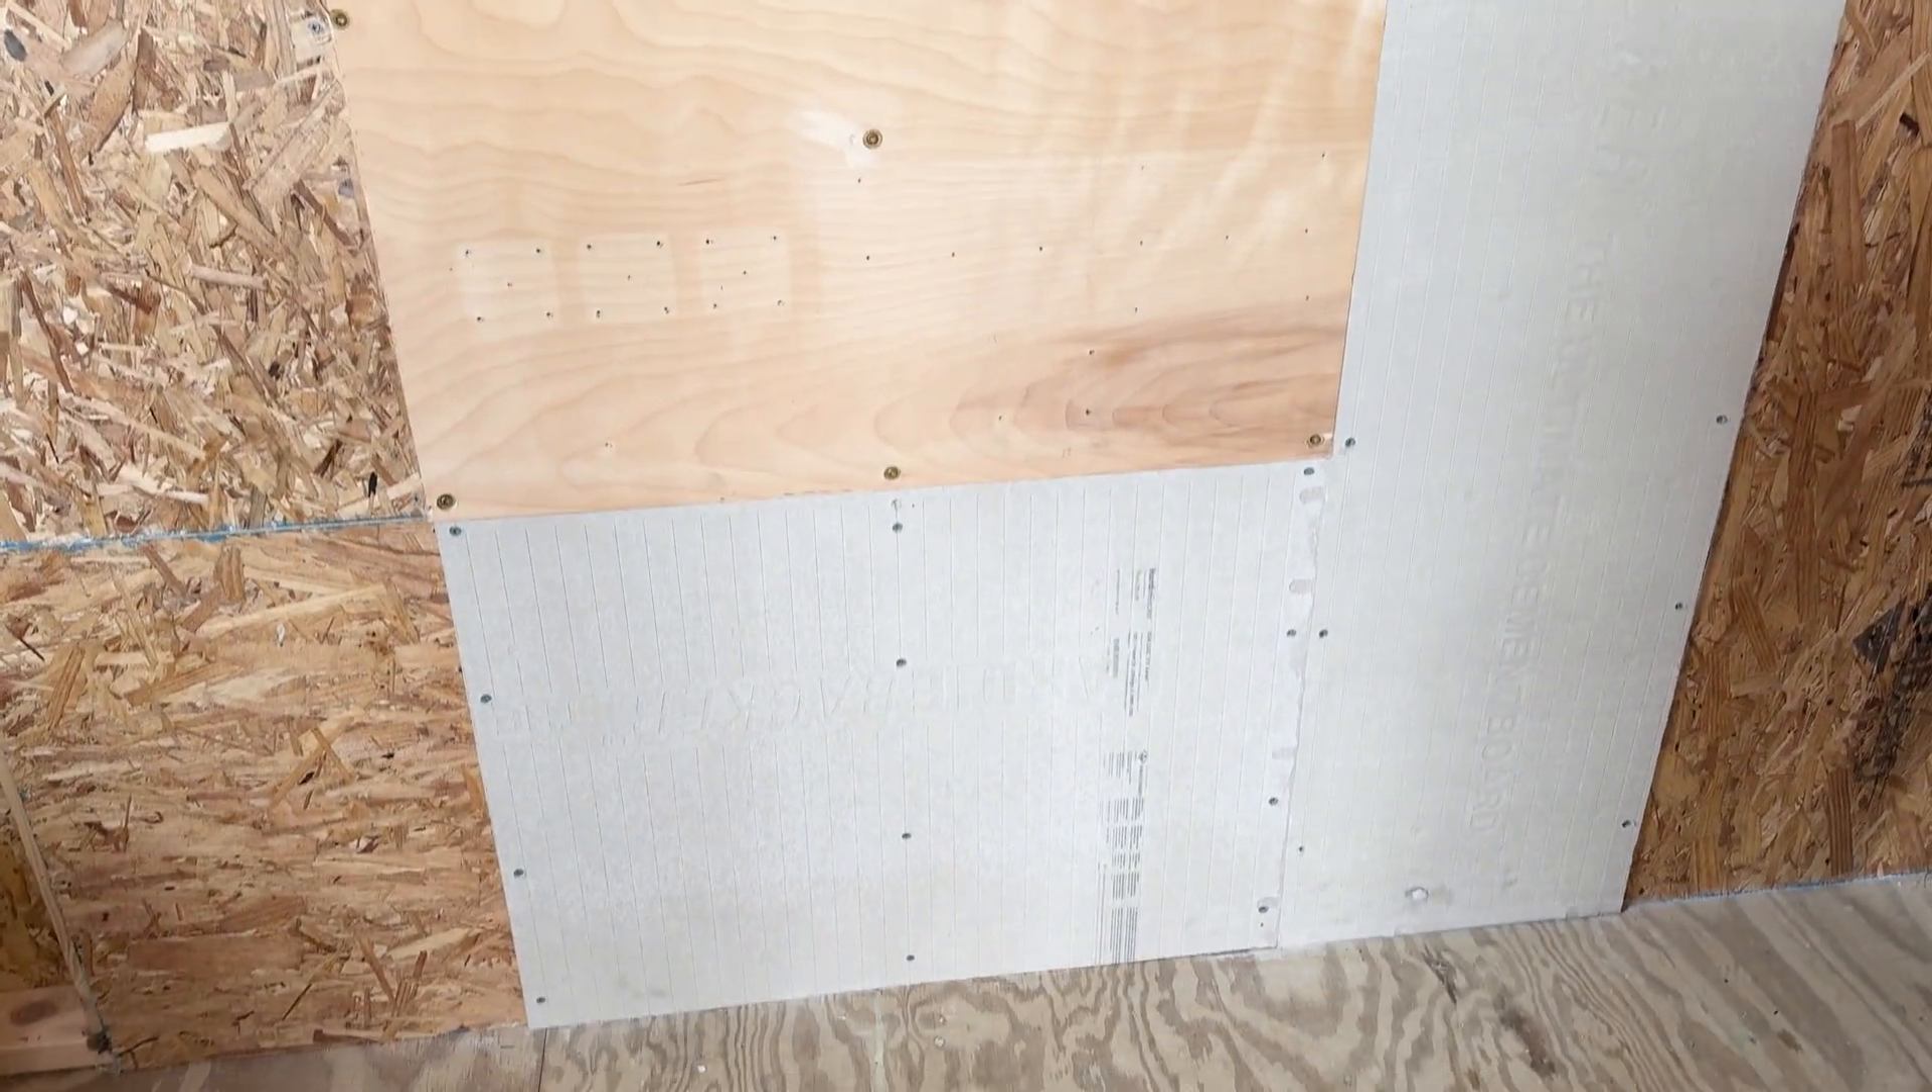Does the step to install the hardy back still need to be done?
No.